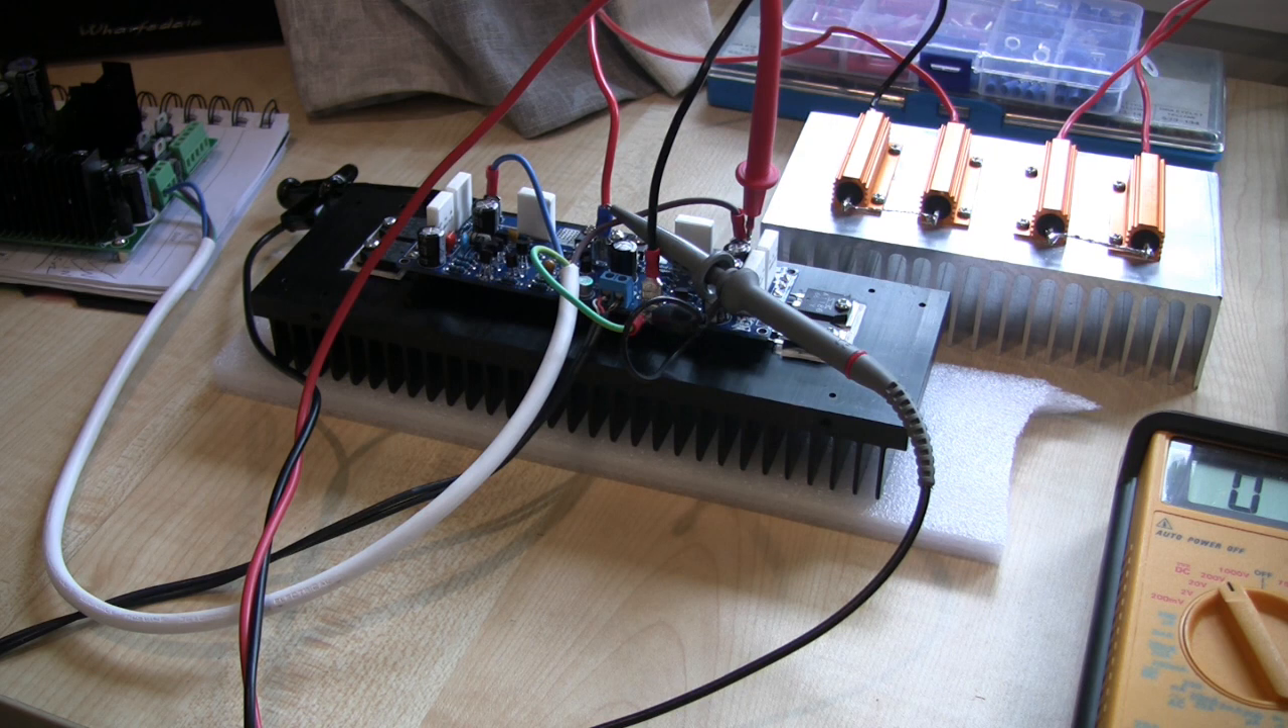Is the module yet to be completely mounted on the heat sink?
No.